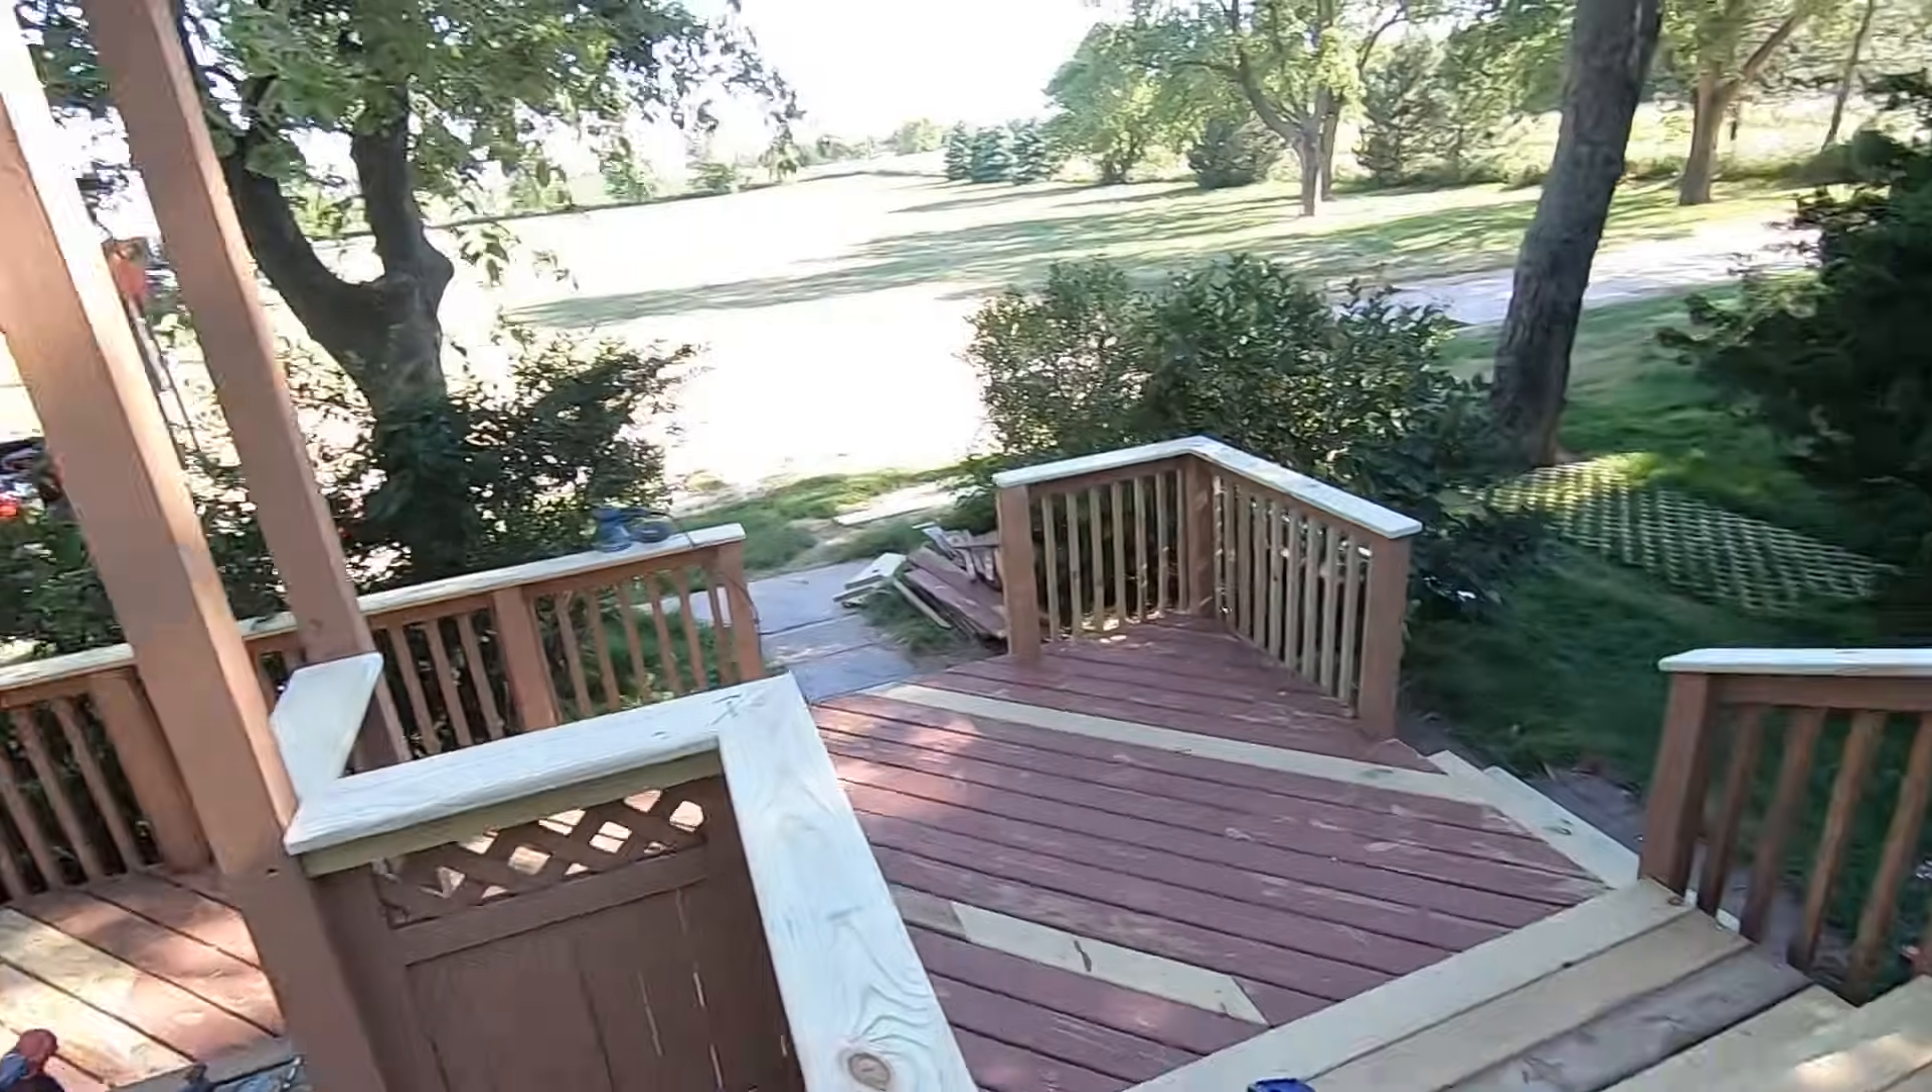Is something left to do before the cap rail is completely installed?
No.